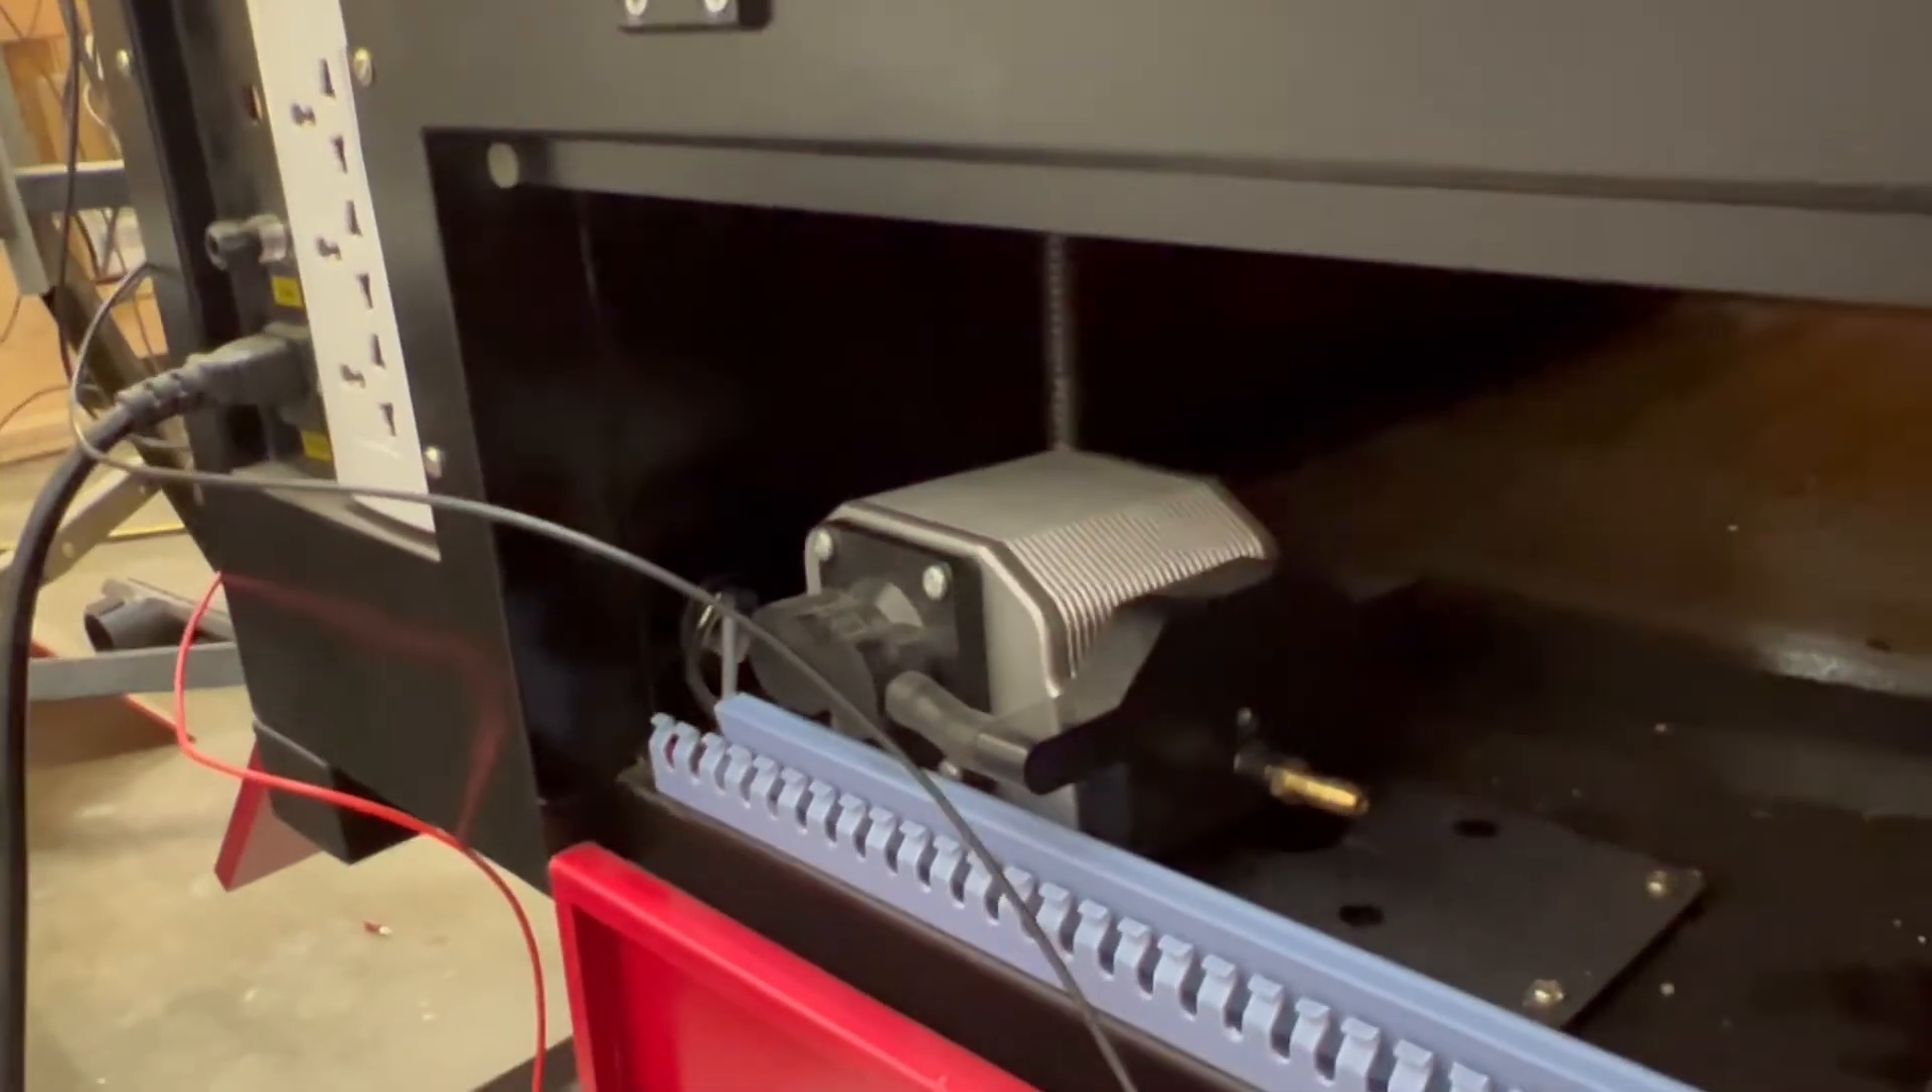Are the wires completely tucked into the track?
No.